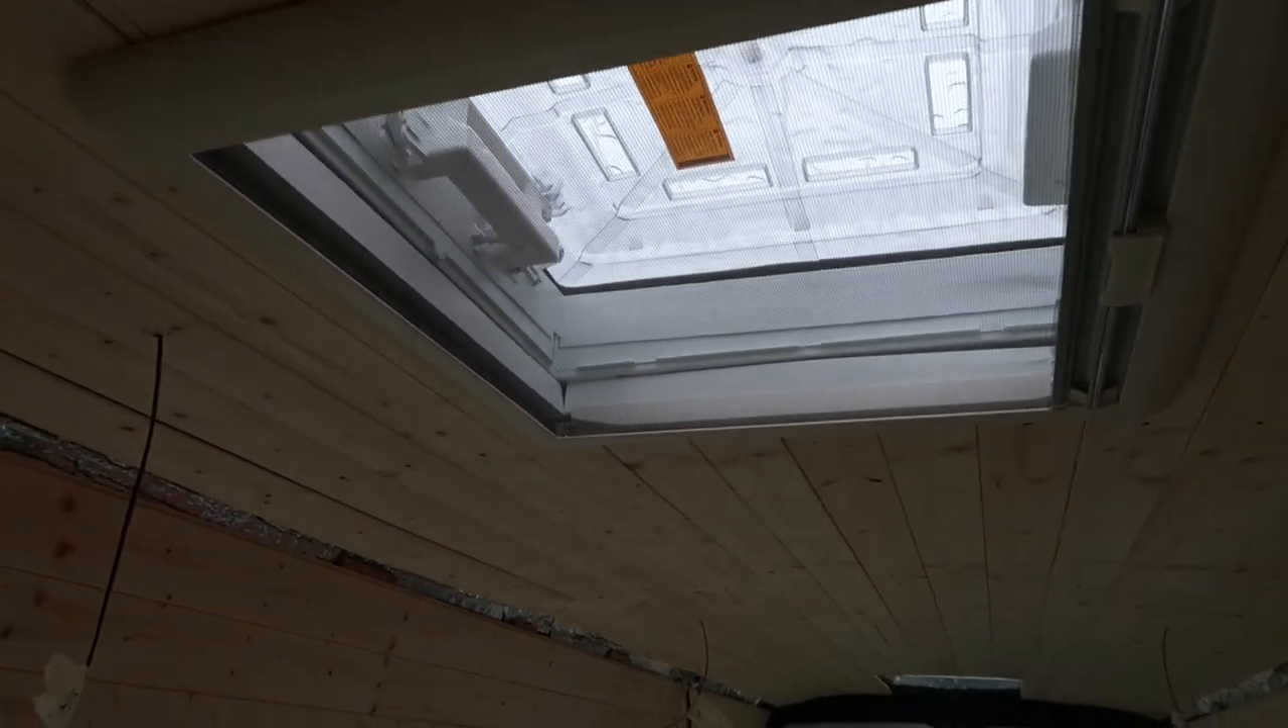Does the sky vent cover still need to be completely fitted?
No.